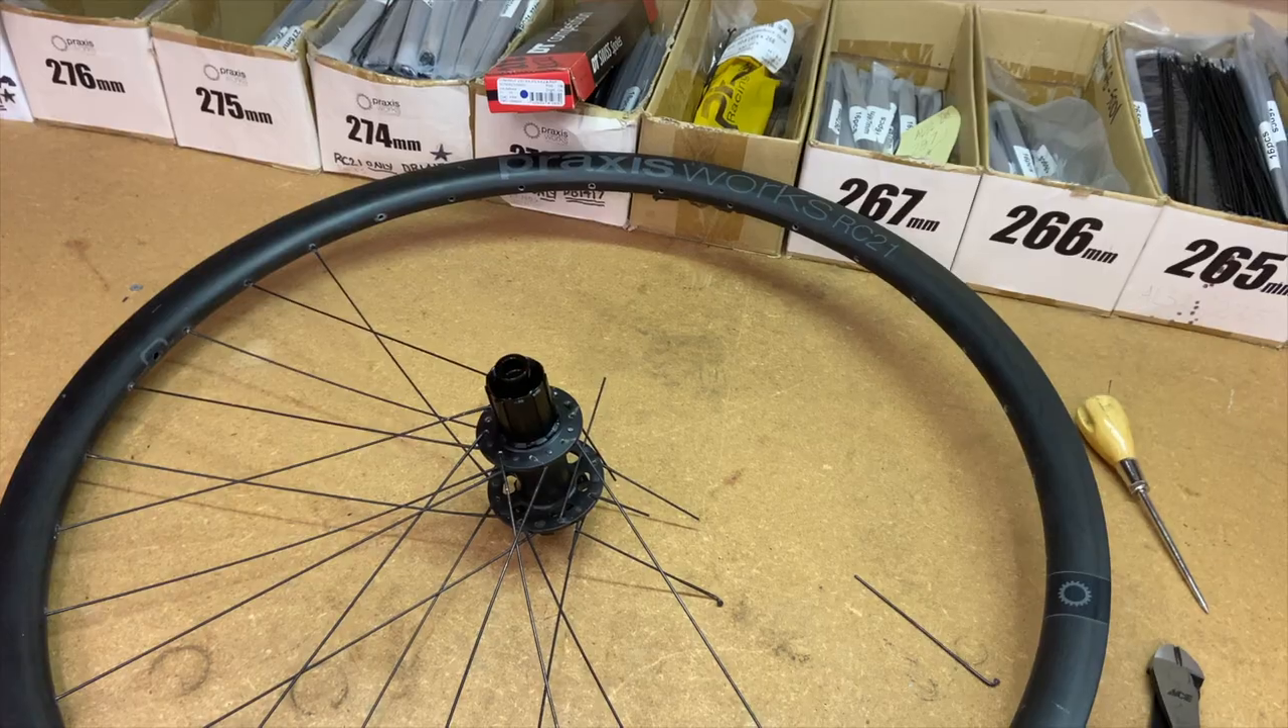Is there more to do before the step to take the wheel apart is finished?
Yes.